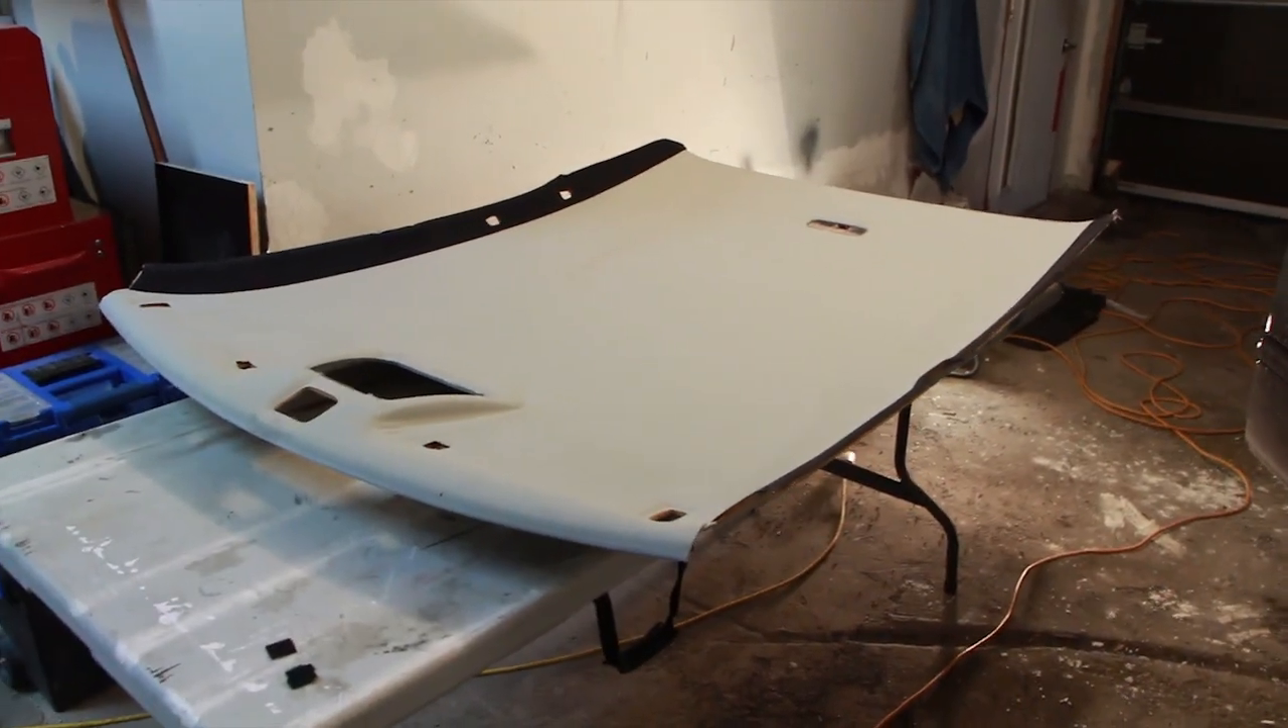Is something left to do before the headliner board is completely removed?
No.